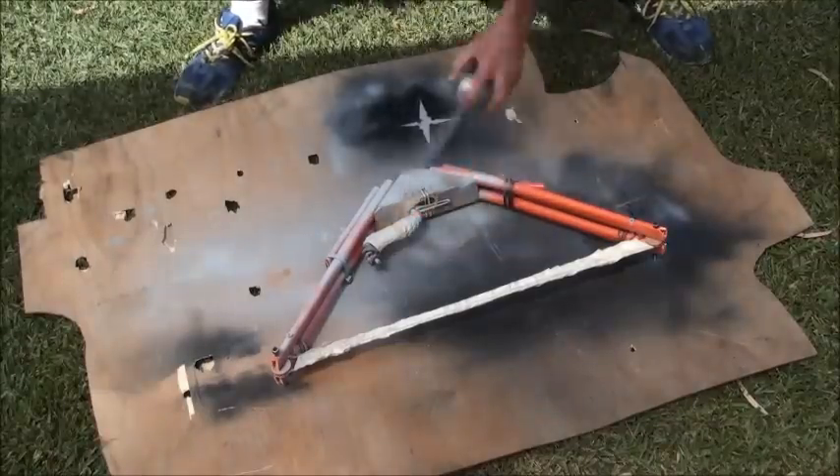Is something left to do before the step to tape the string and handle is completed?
No.